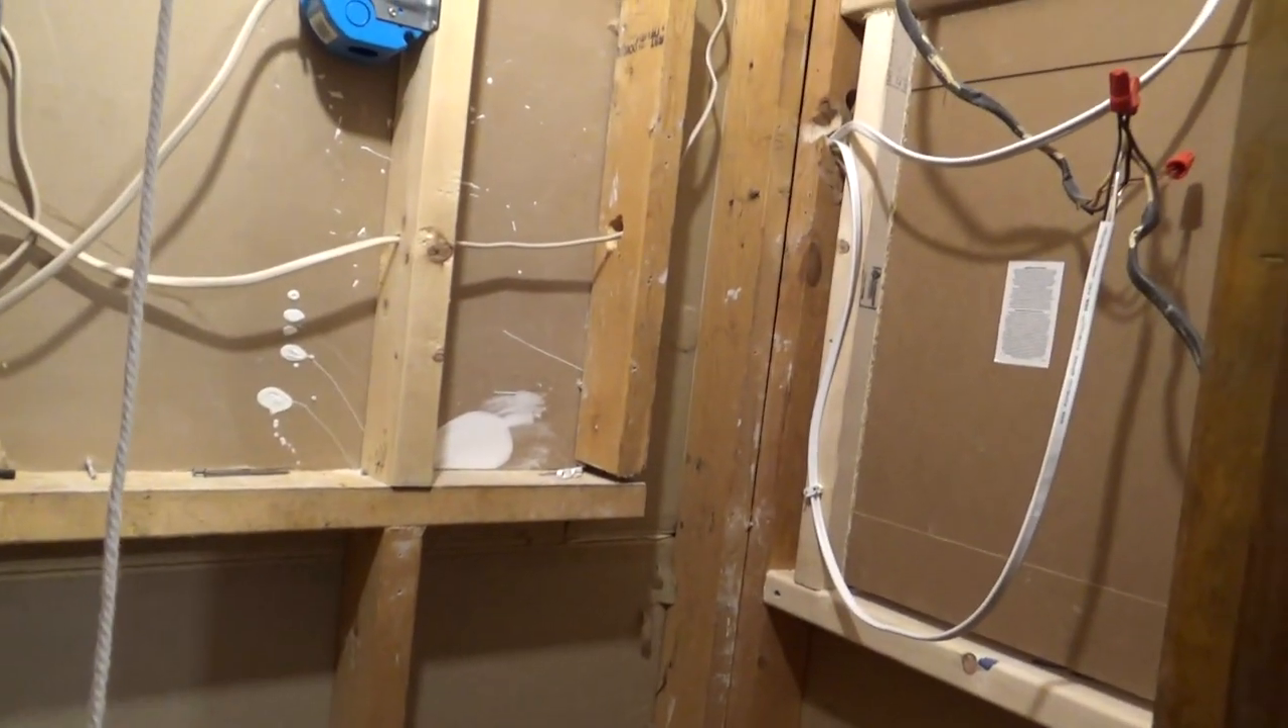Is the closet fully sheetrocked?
No.